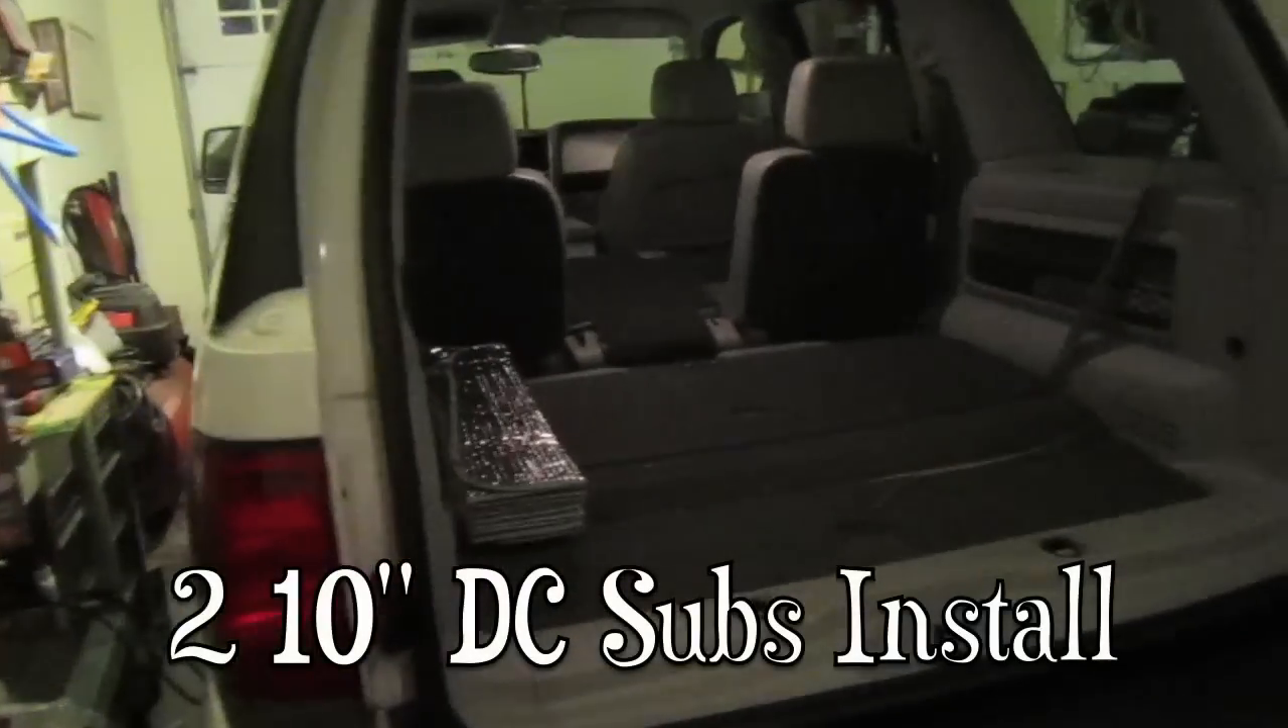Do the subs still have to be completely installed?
Yes.